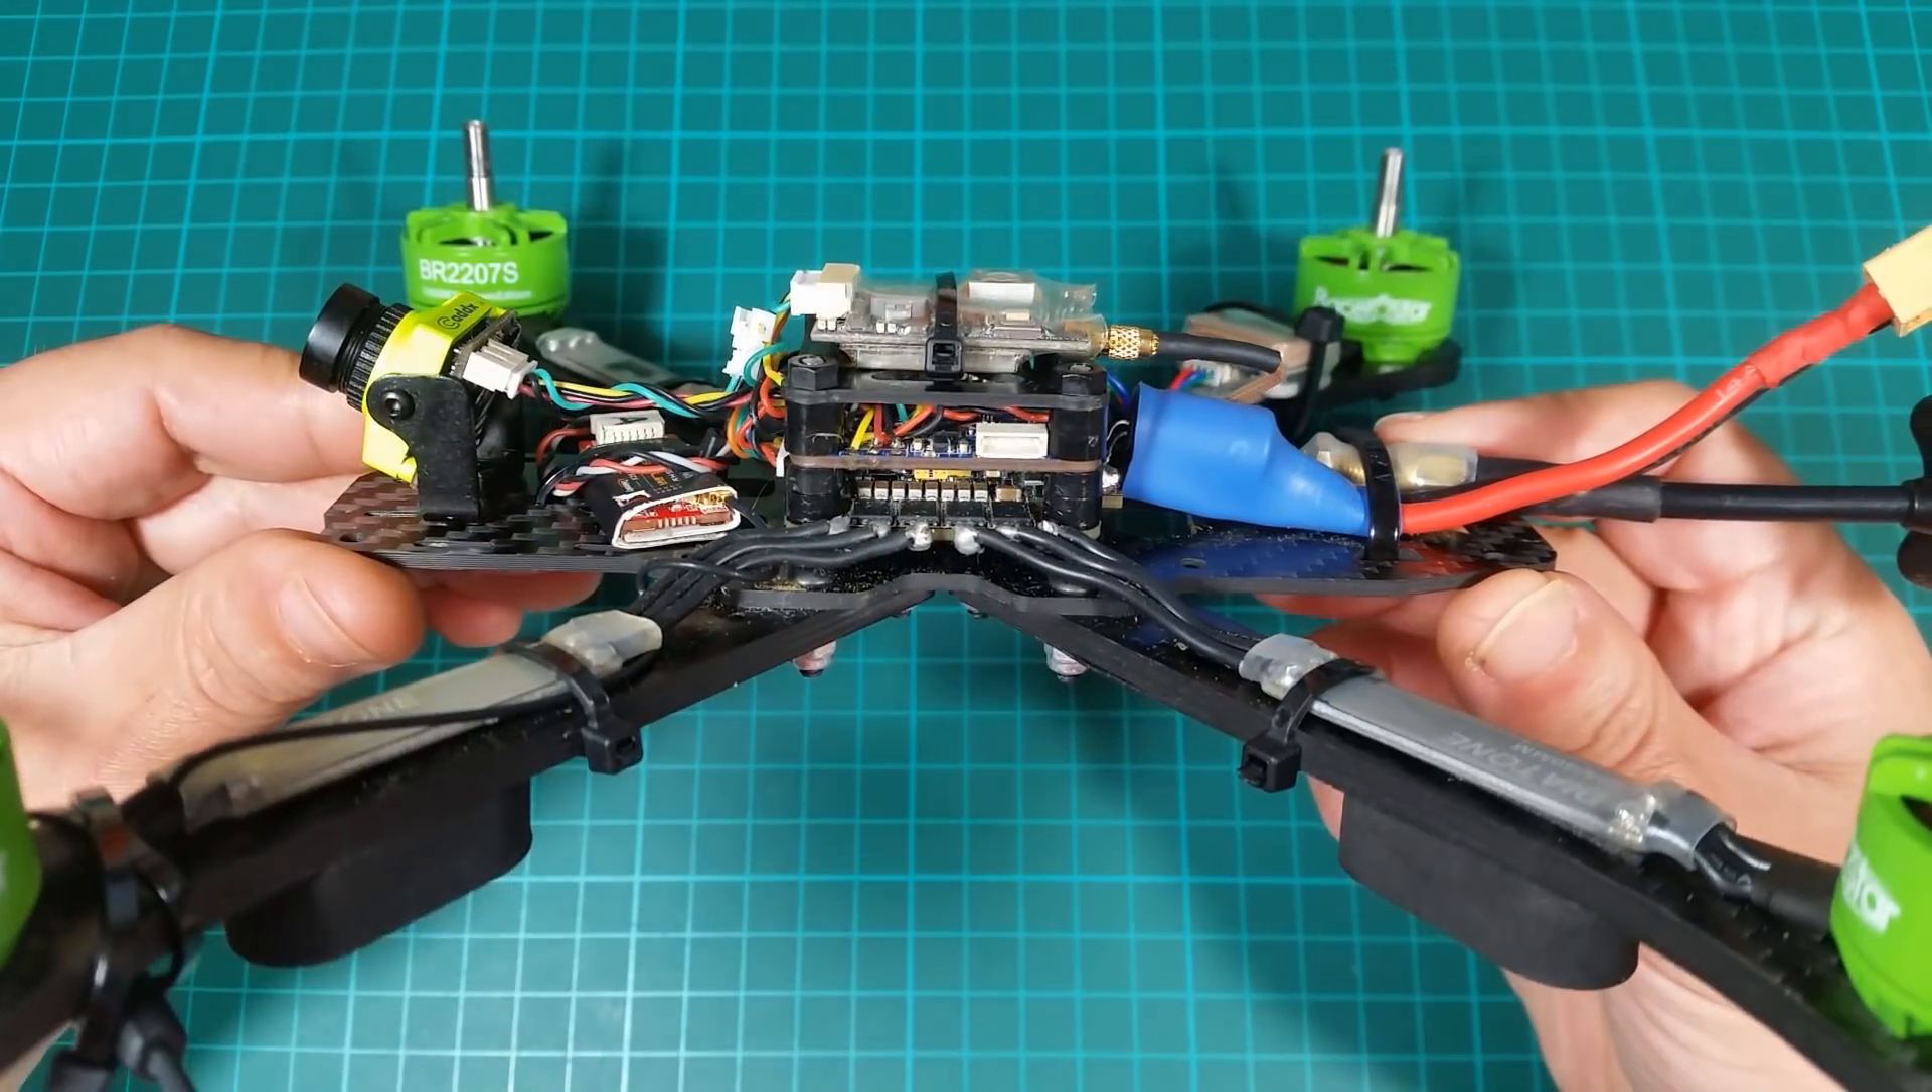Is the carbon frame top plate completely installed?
No.